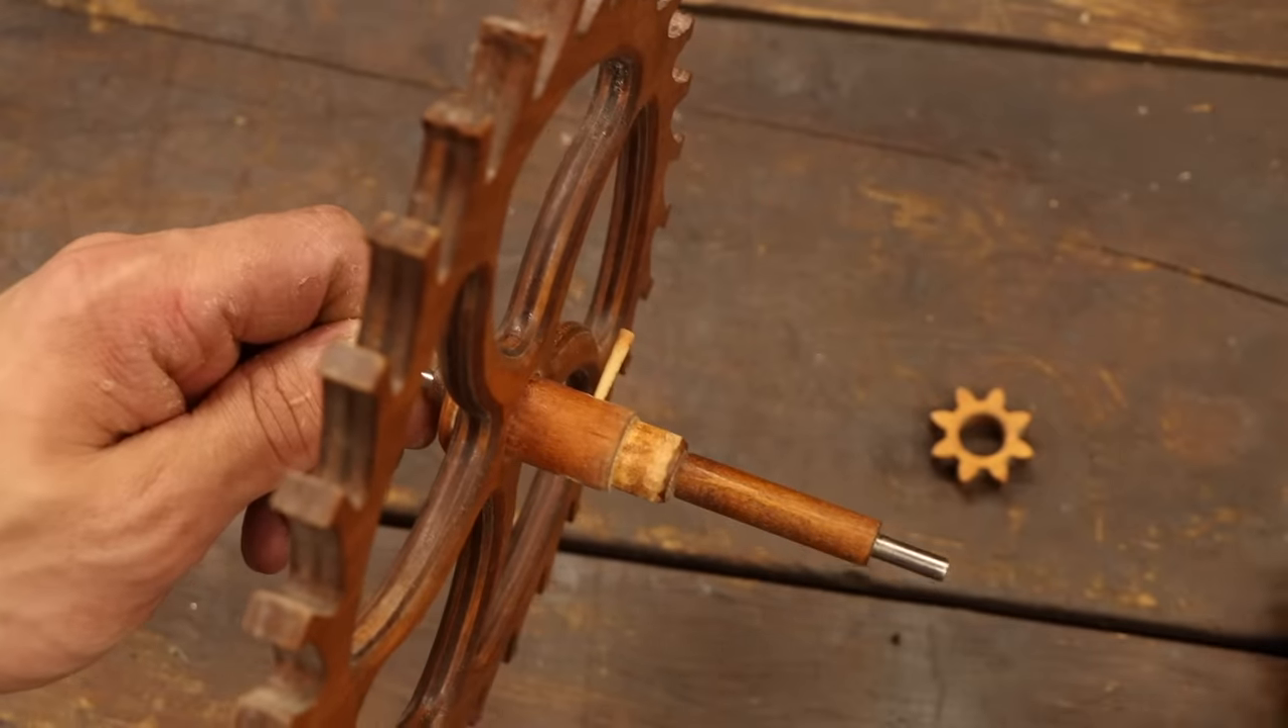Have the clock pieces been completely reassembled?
No.